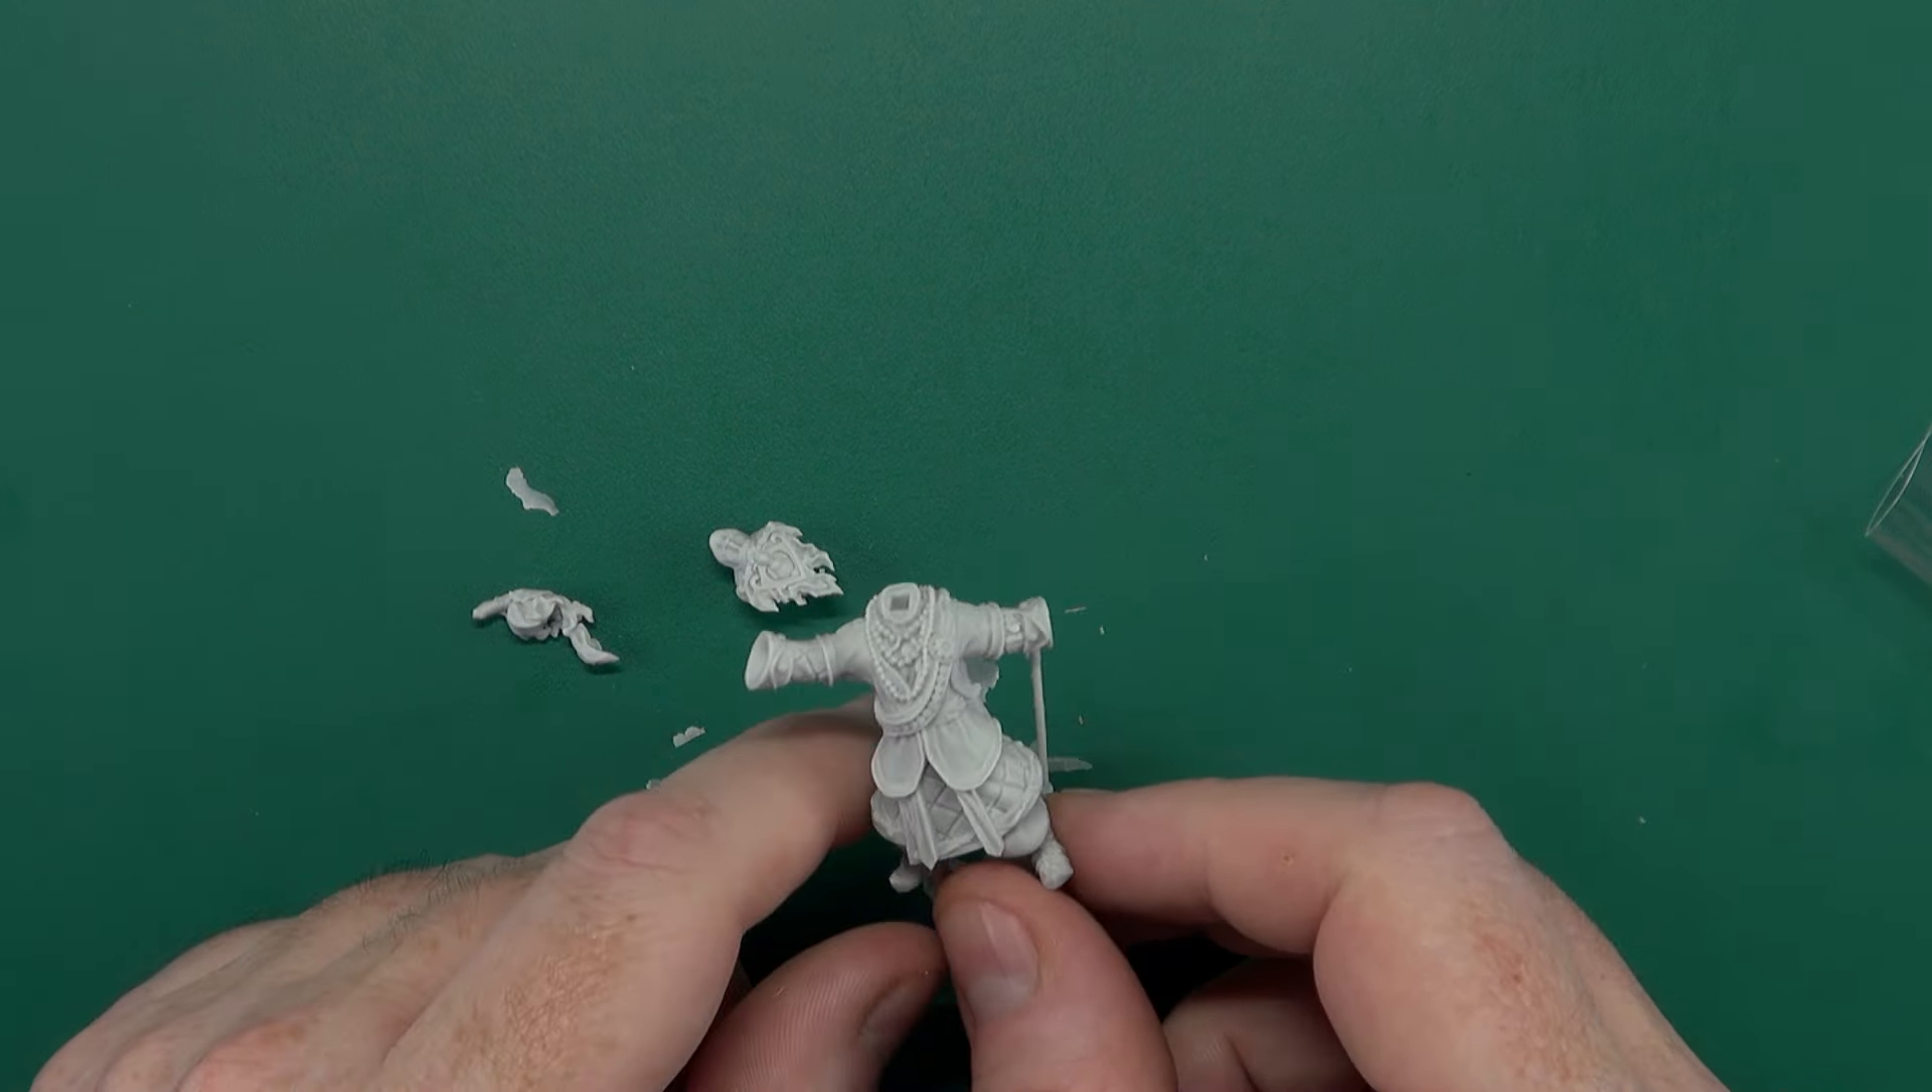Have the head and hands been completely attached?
No.